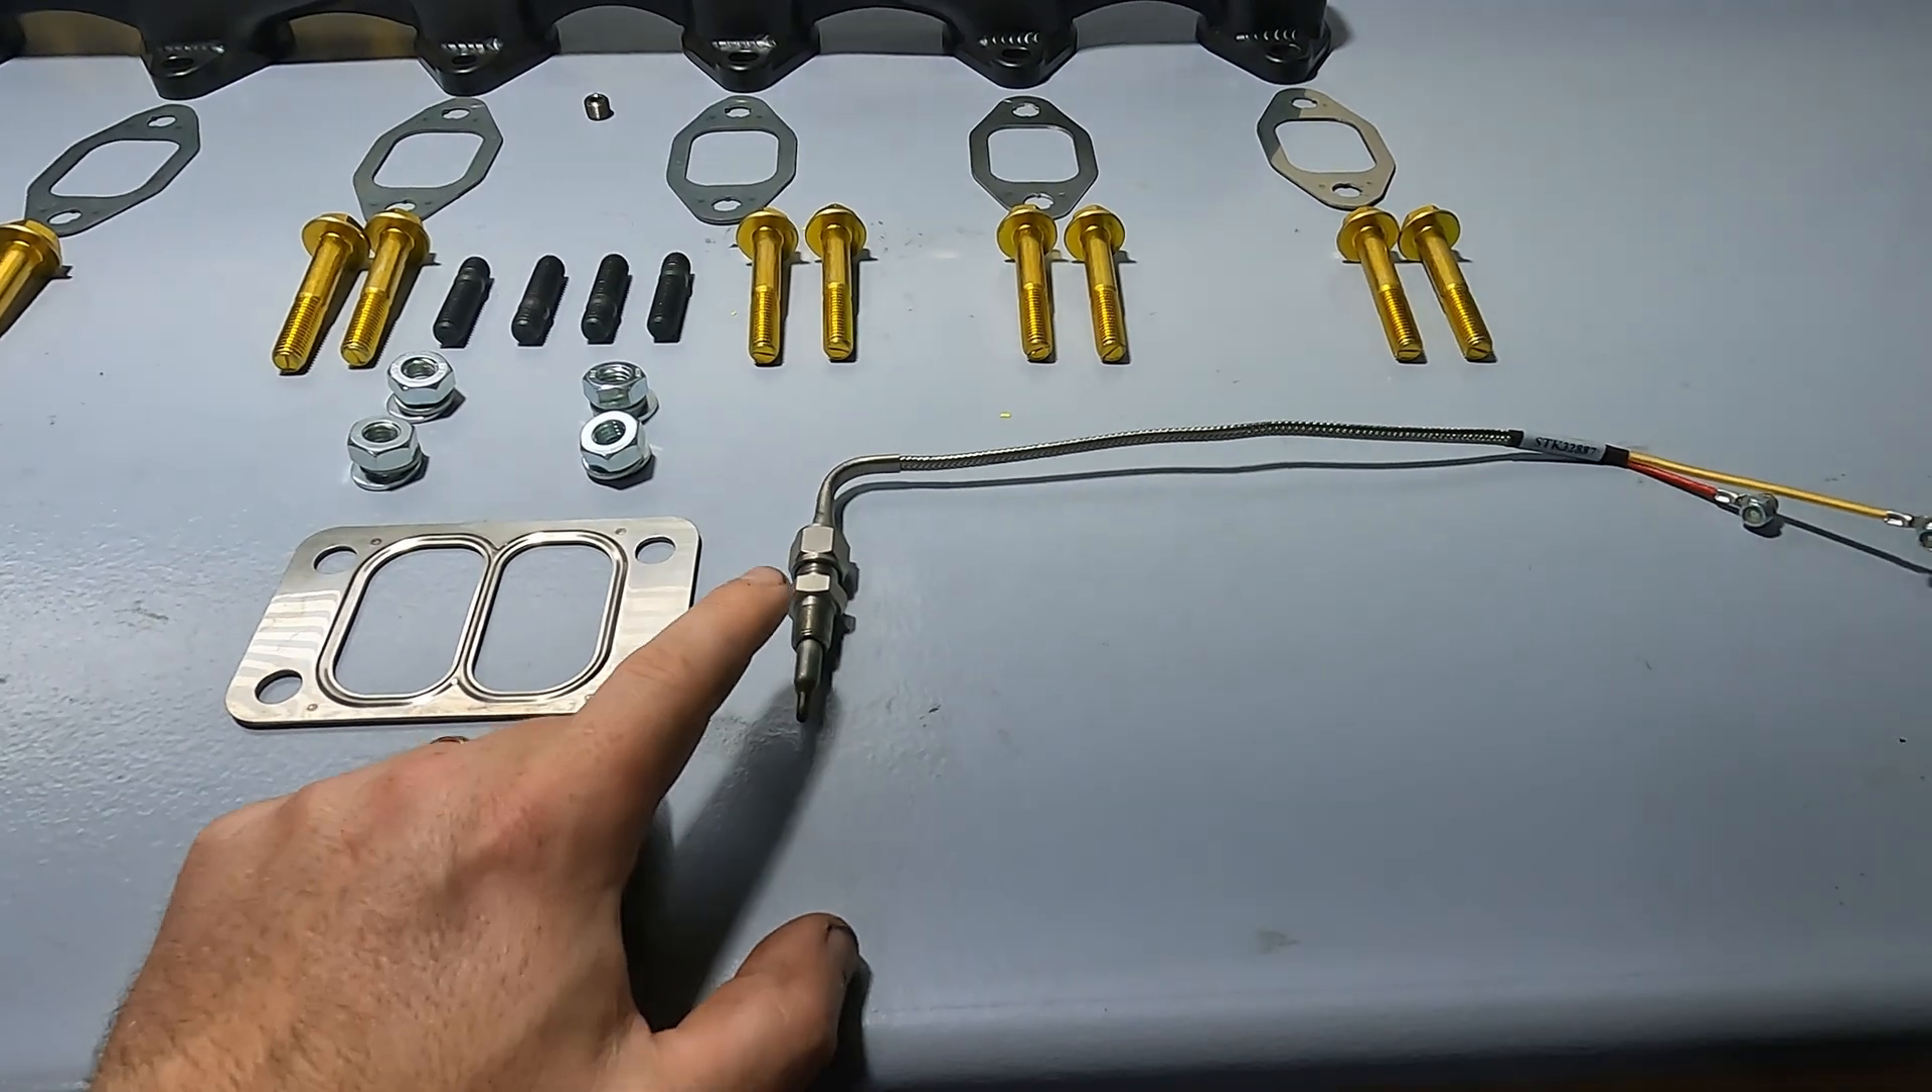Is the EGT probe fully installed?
No.